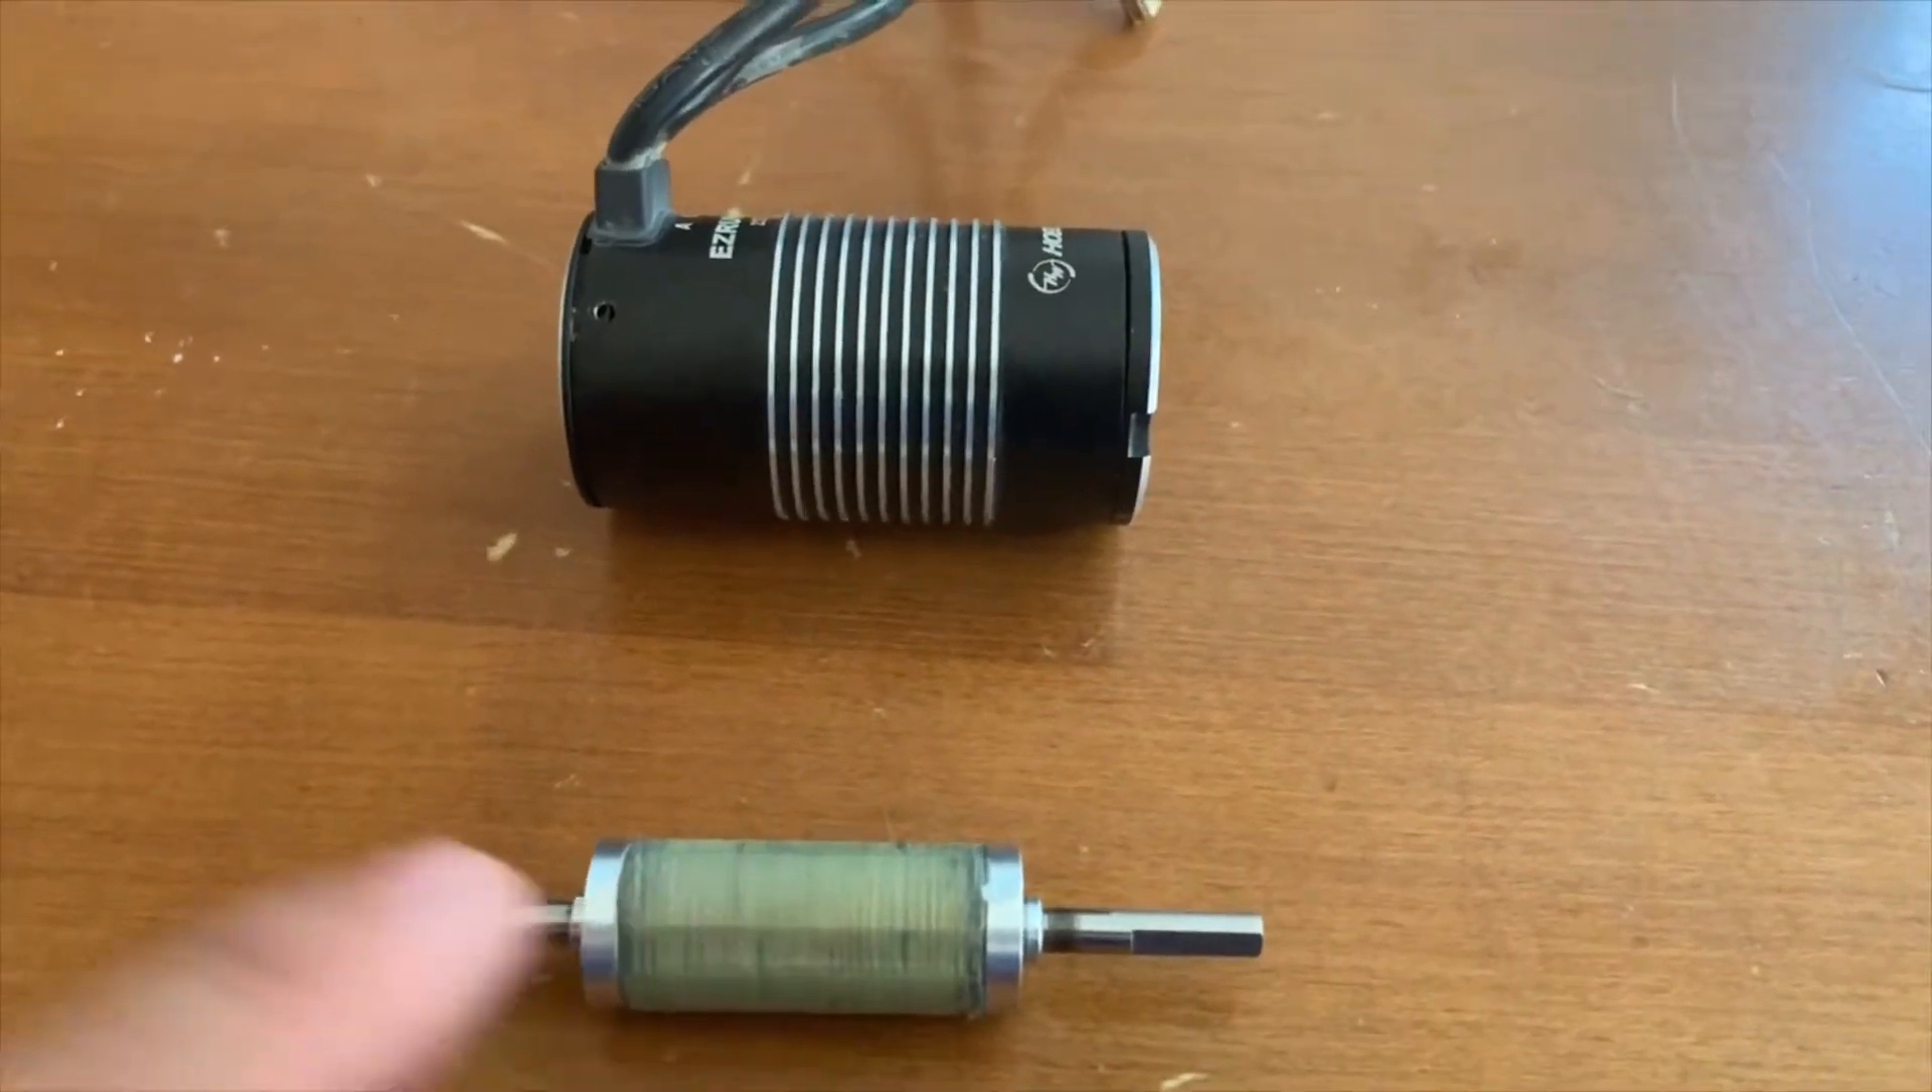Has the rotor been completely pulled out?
Yes.